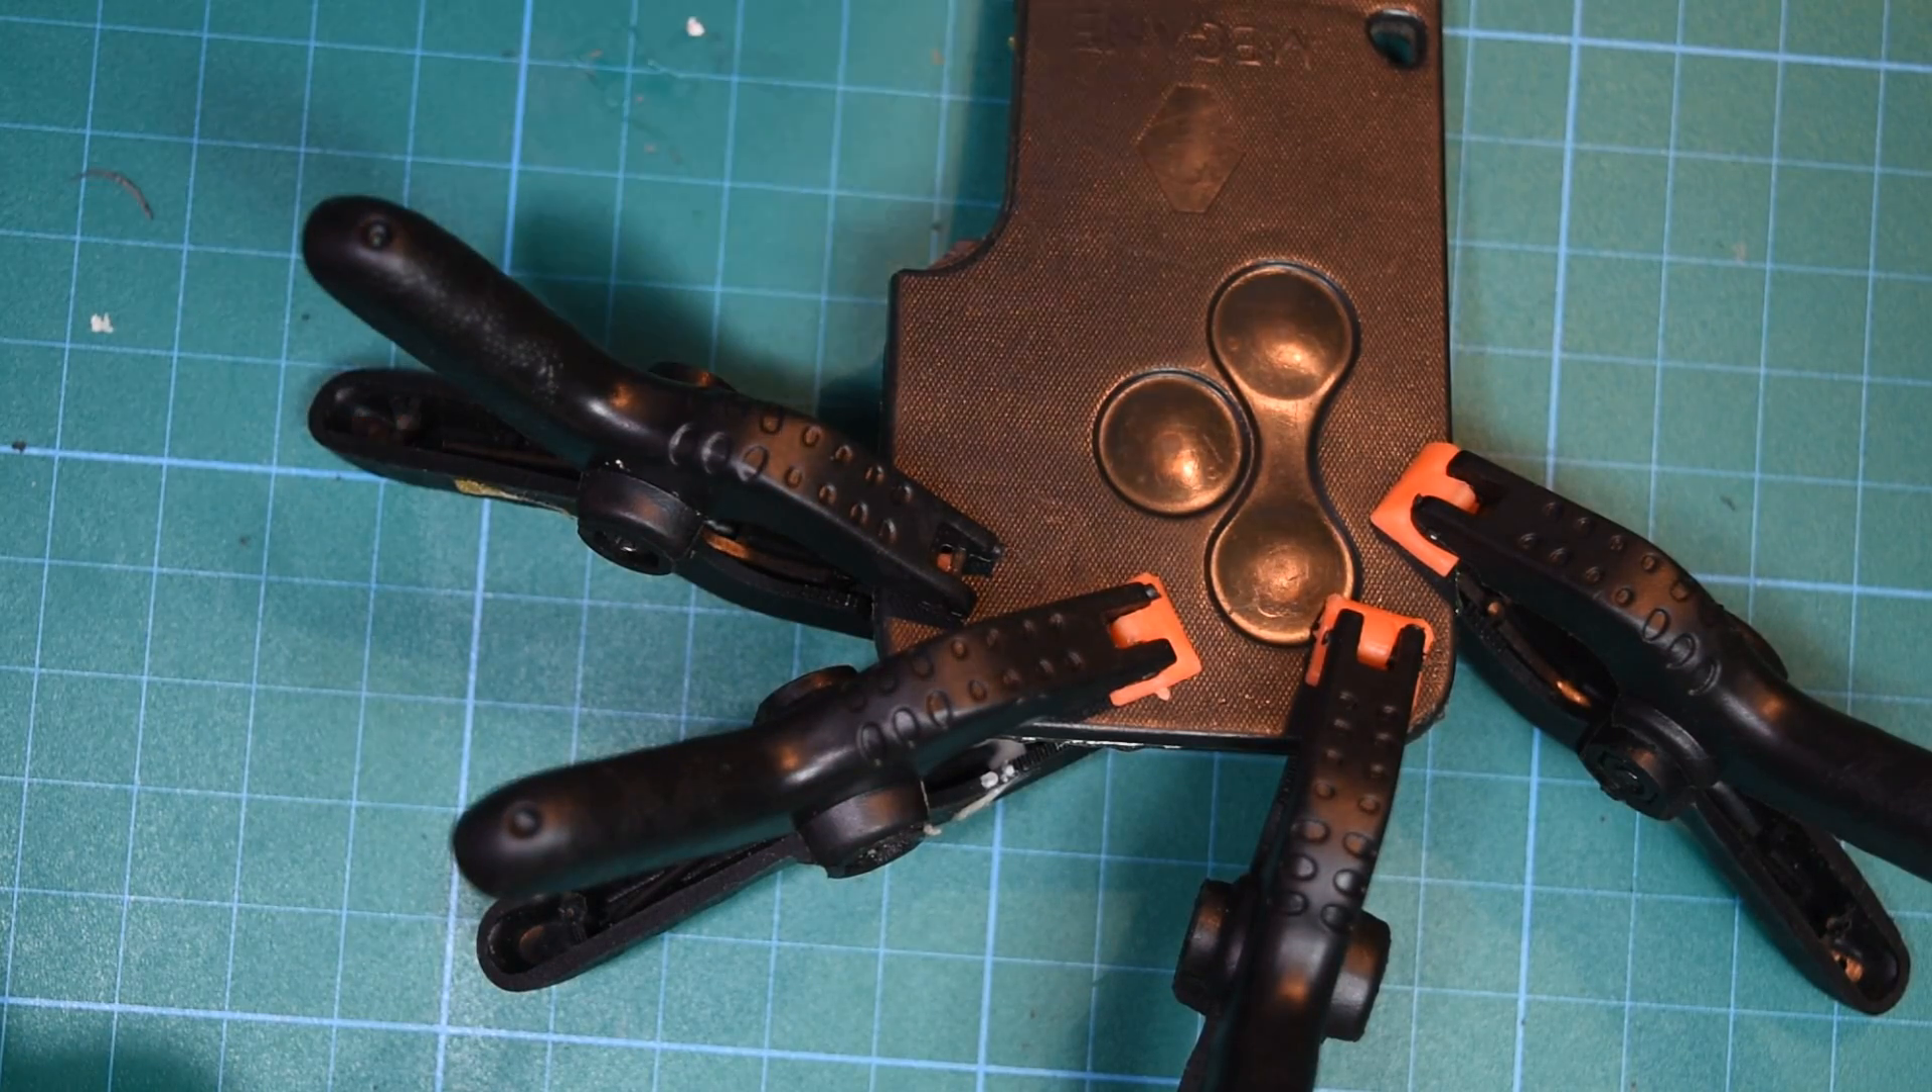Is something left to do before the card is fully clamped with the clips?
No.